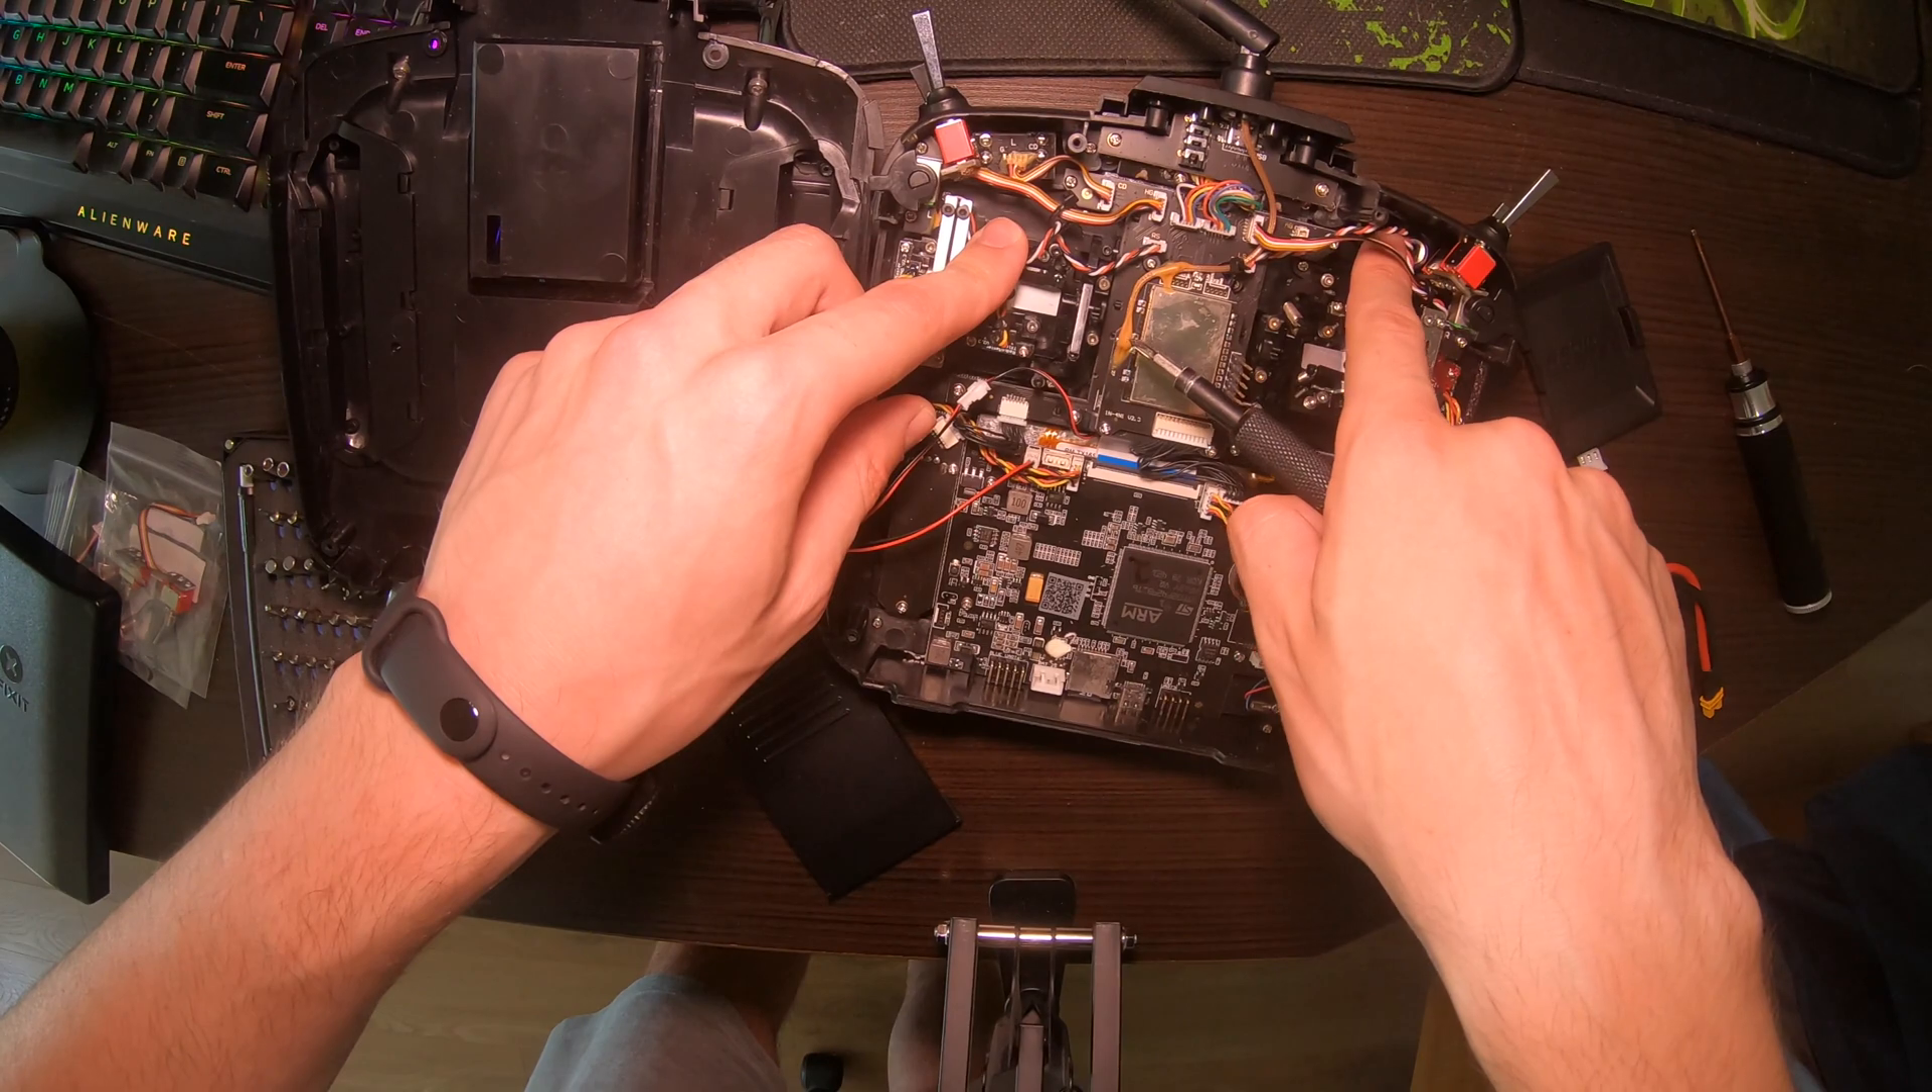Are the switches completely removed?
No.